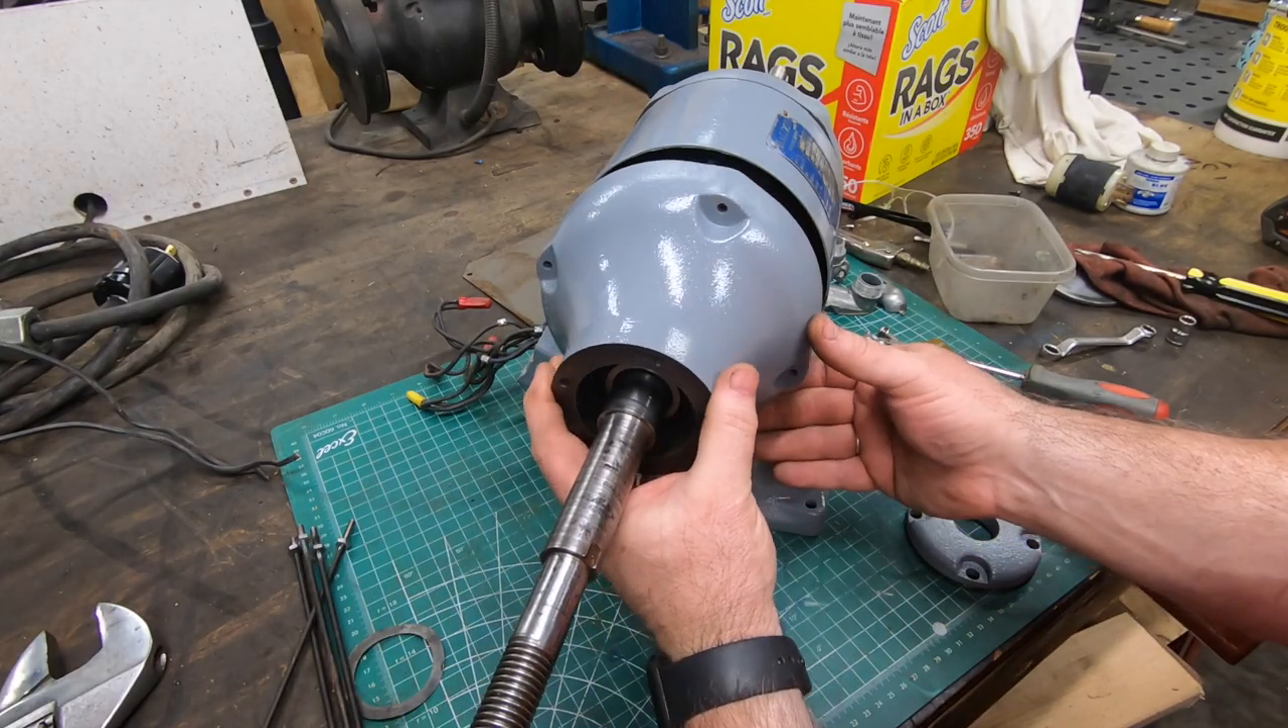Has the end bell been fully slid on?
No.